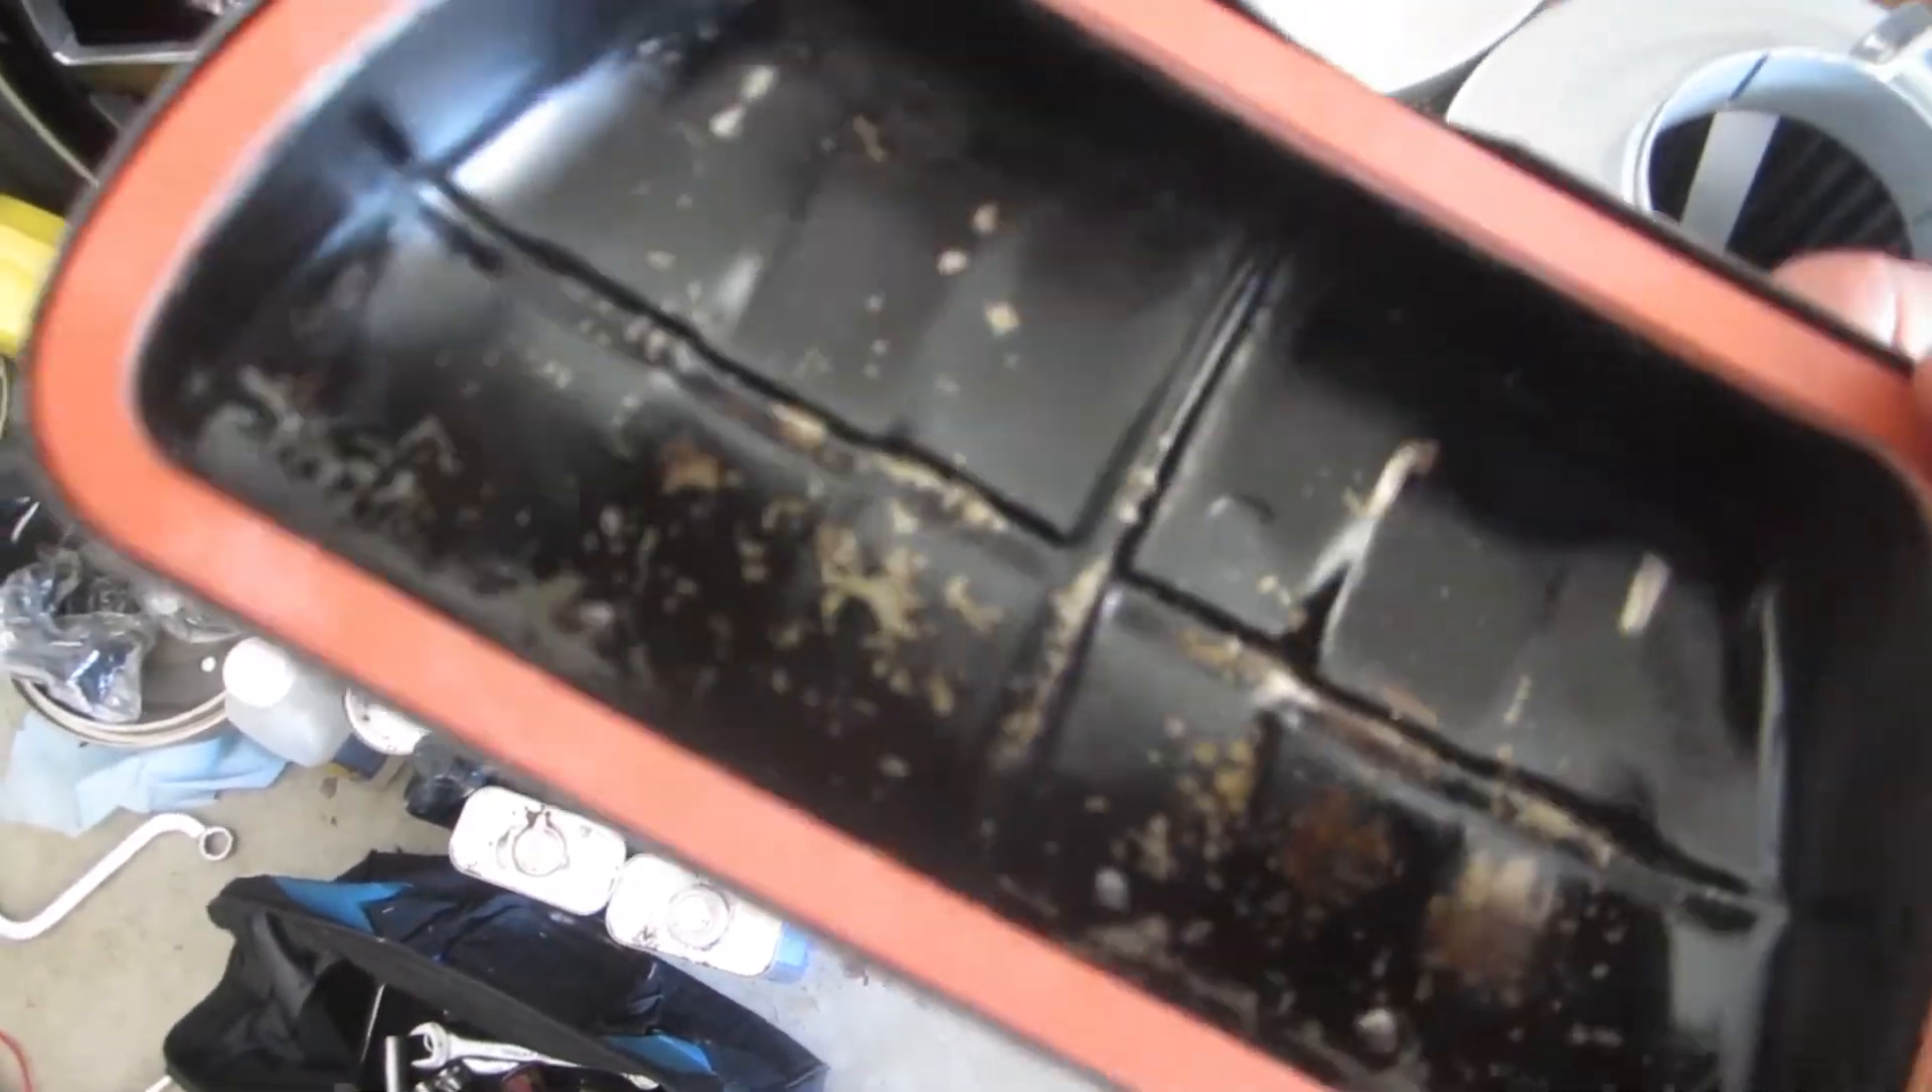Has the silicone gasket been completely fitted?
Yes.